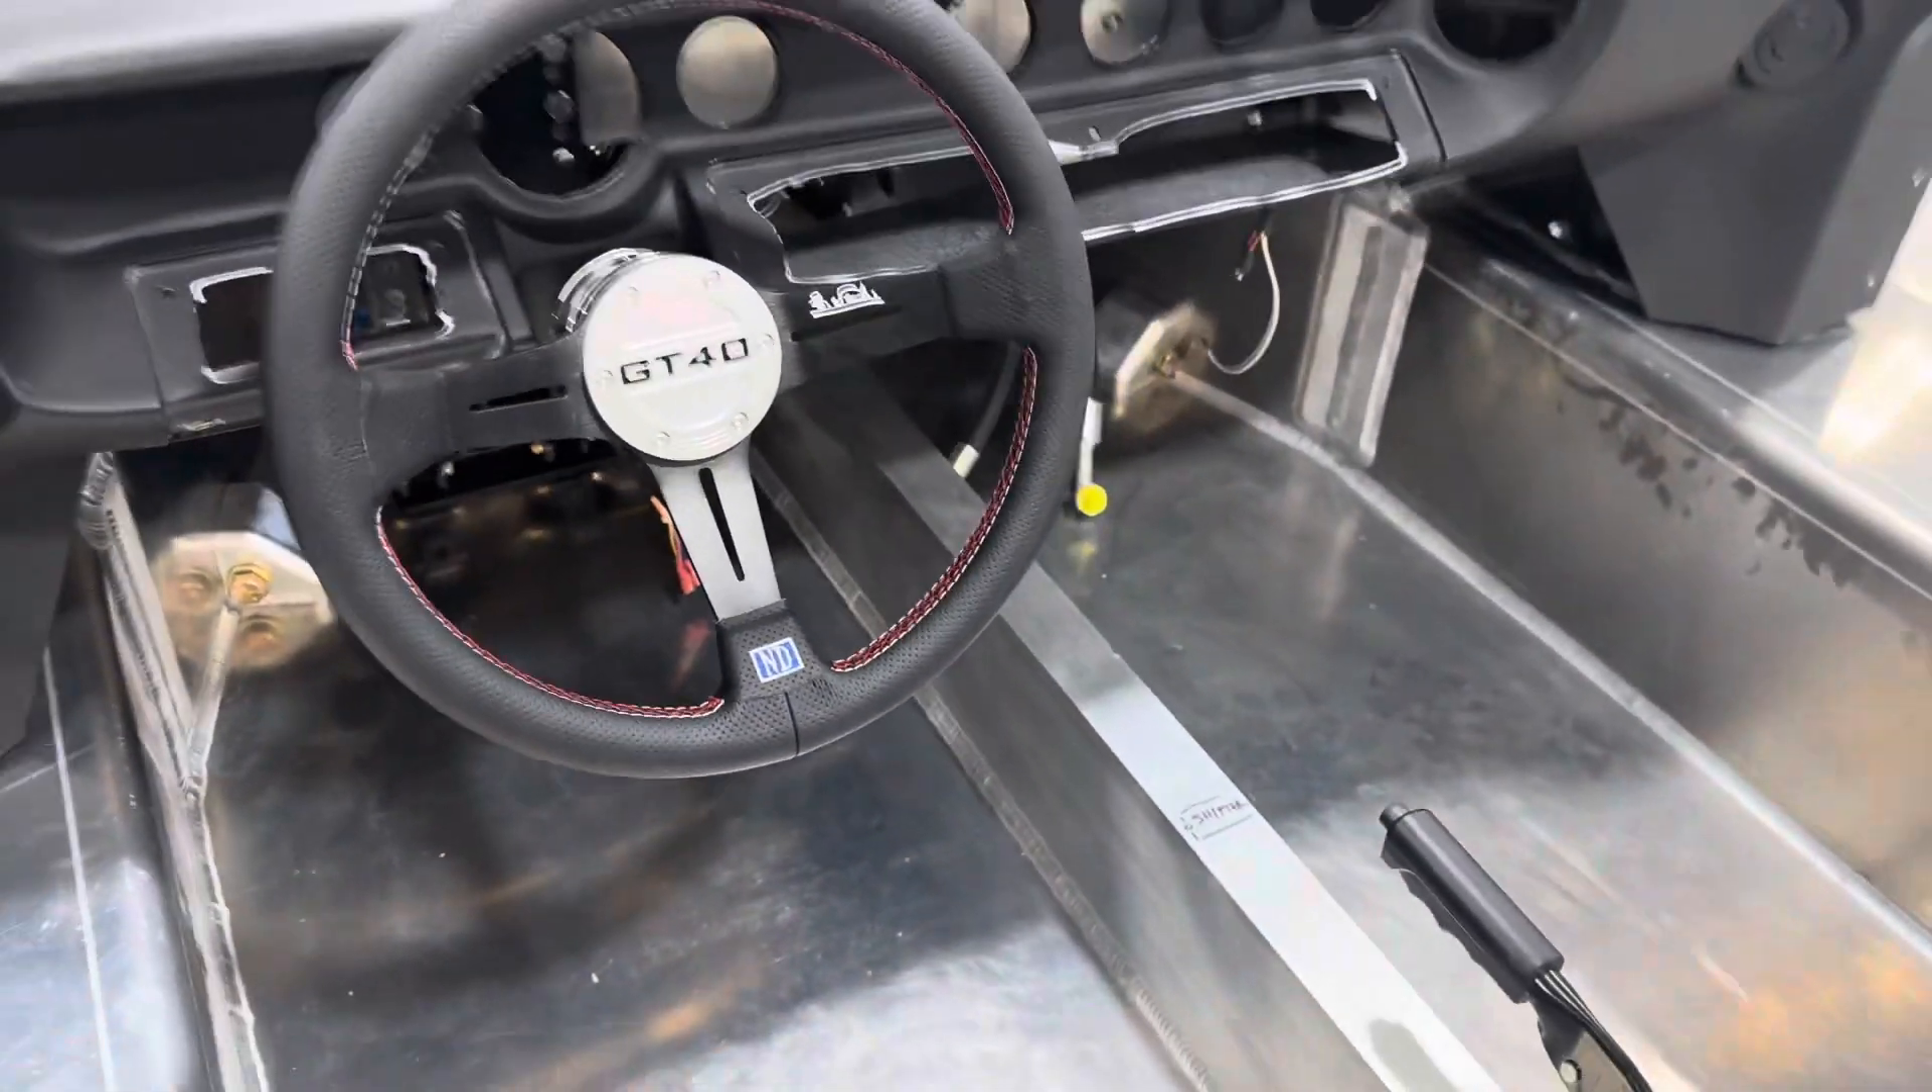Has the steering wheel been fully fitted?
Yes.